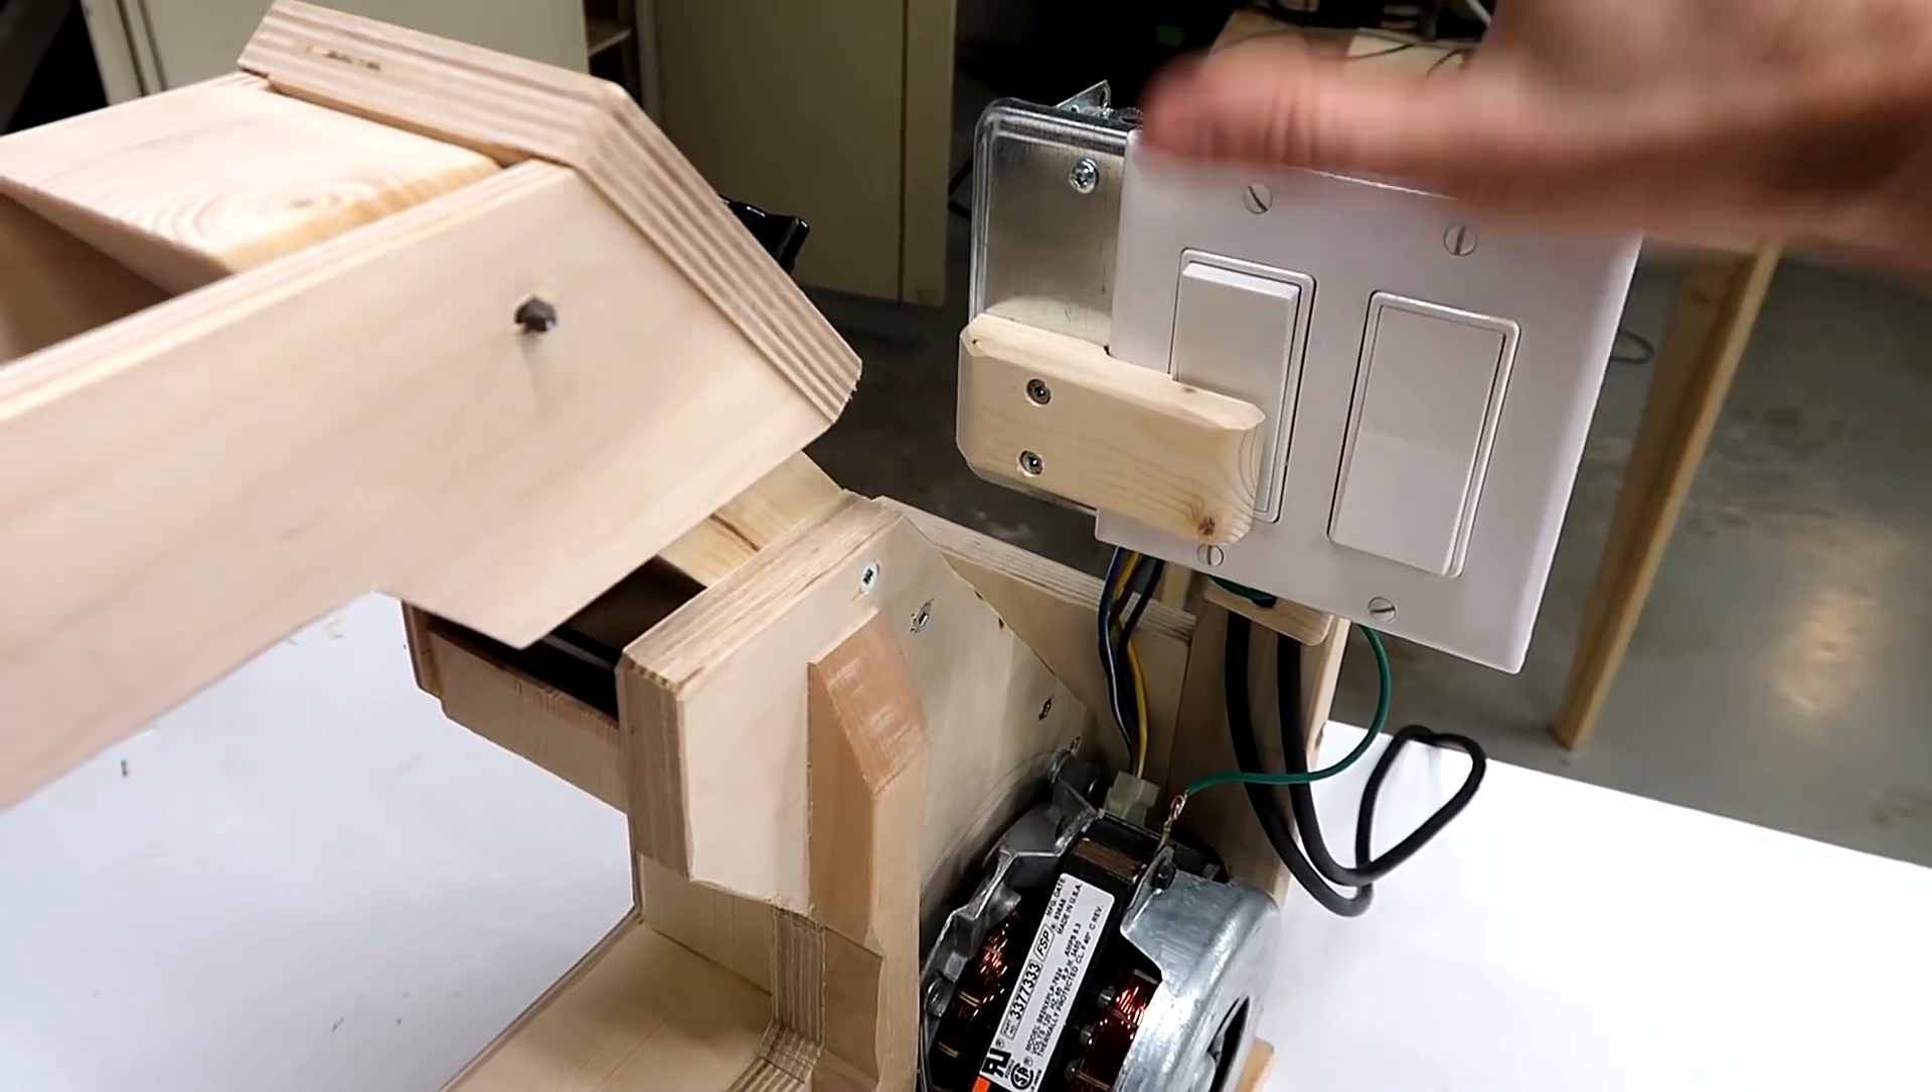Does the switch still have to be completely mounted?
No.